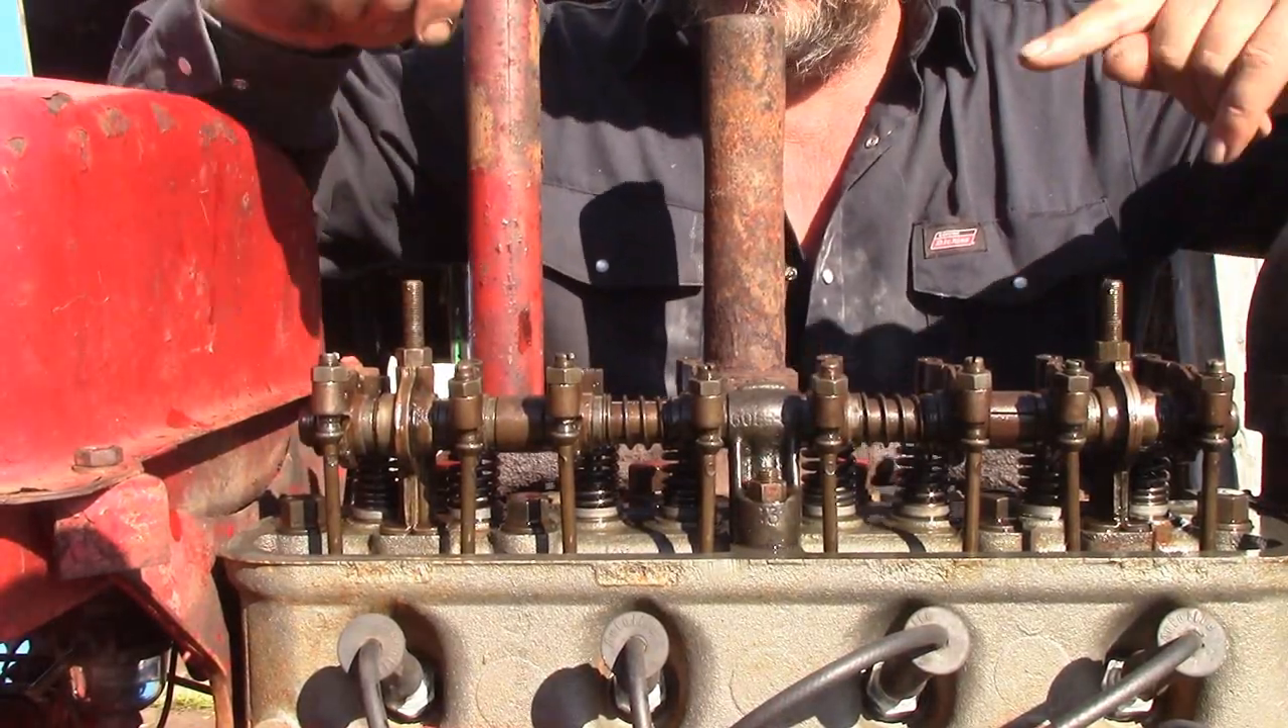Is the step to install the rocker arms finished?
Yes.